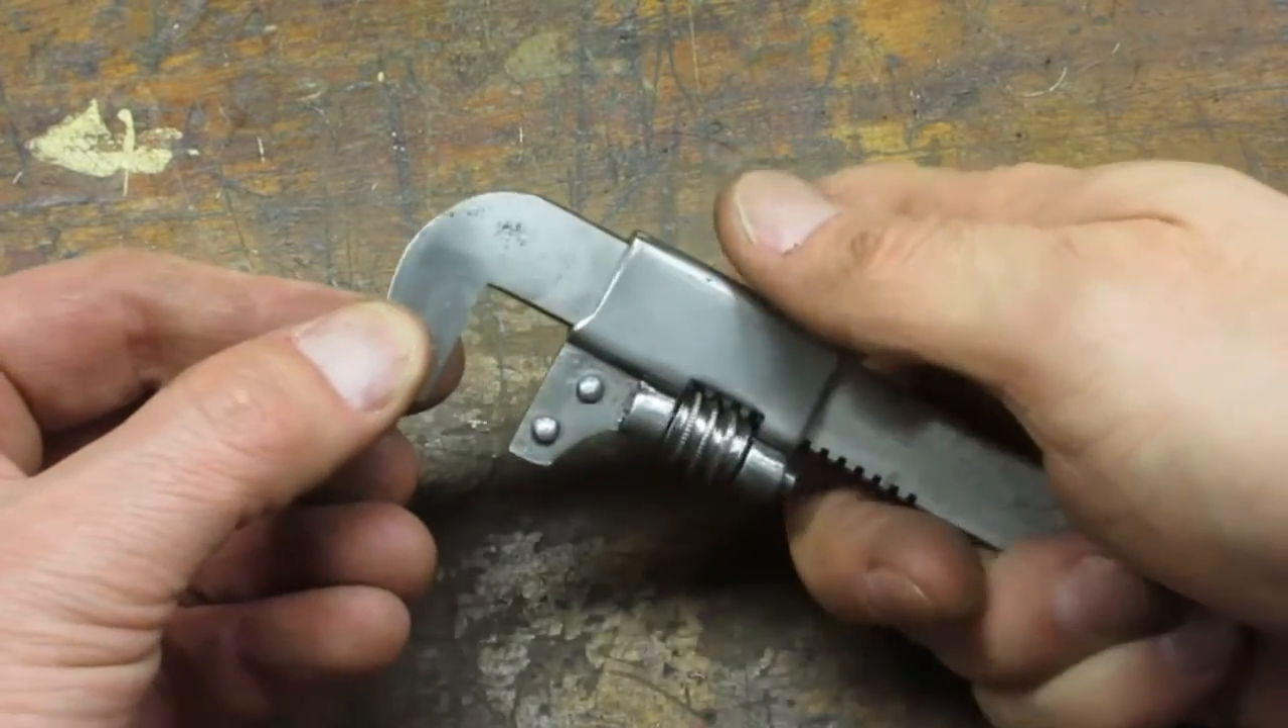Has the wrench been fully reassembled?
Yes.